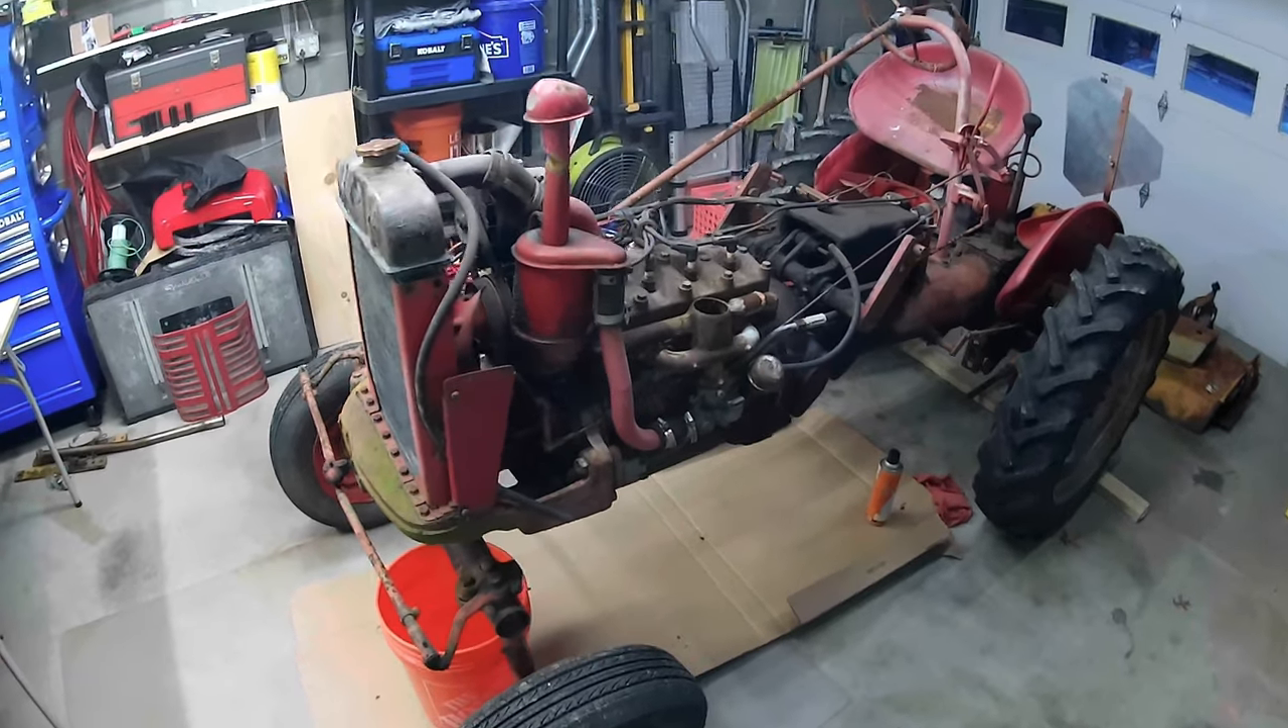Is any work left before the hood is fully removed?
No.